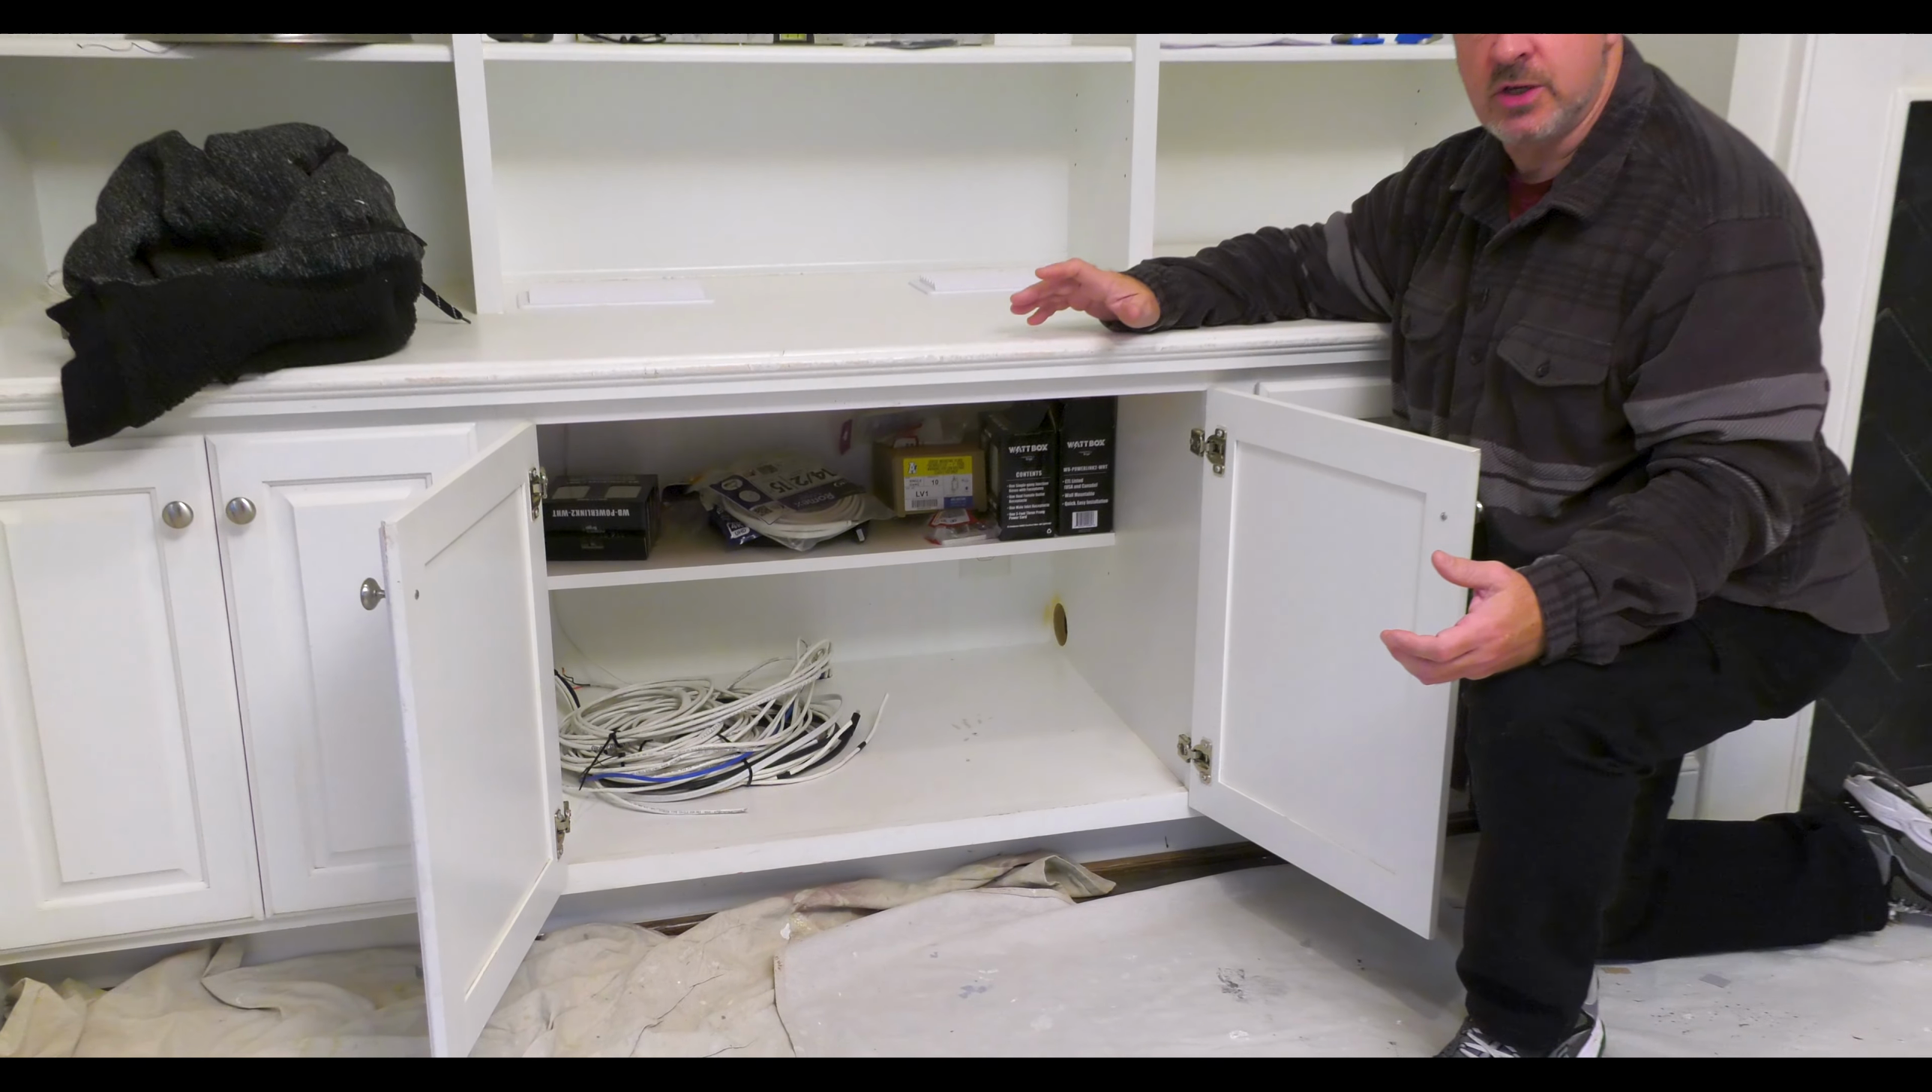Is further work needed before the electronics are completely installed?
Yes.